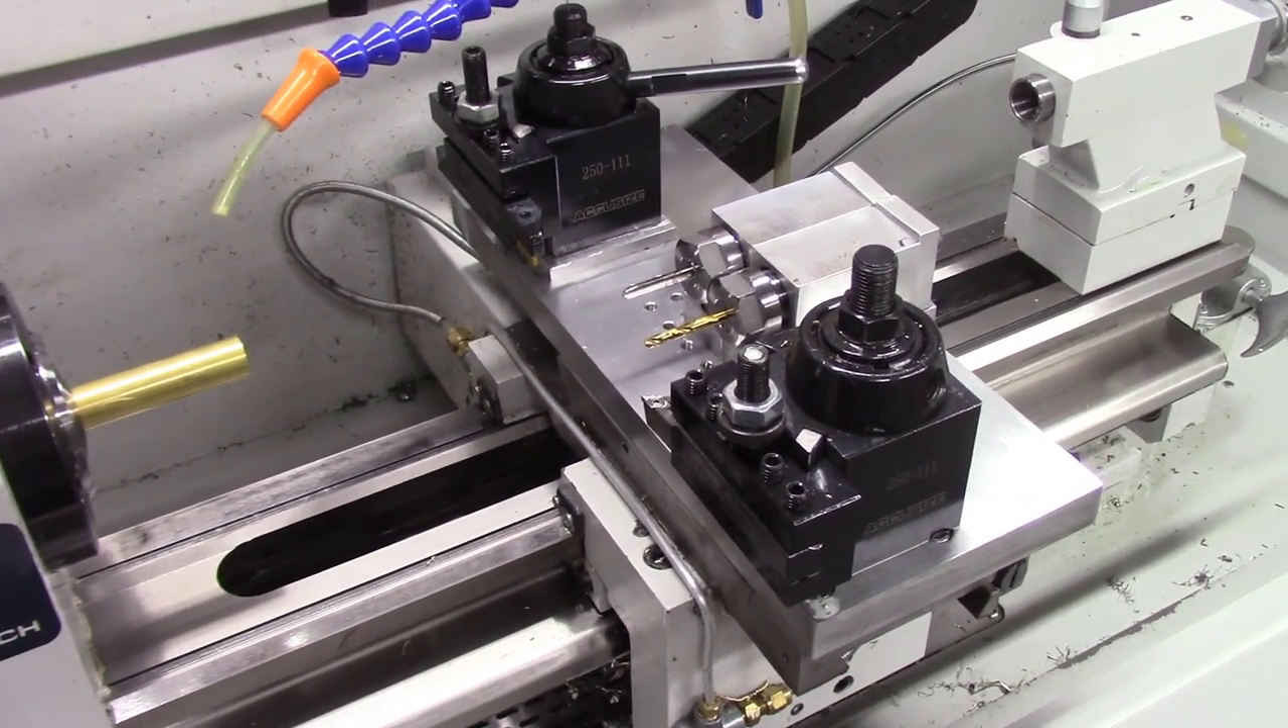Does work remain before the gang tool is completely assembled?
No.